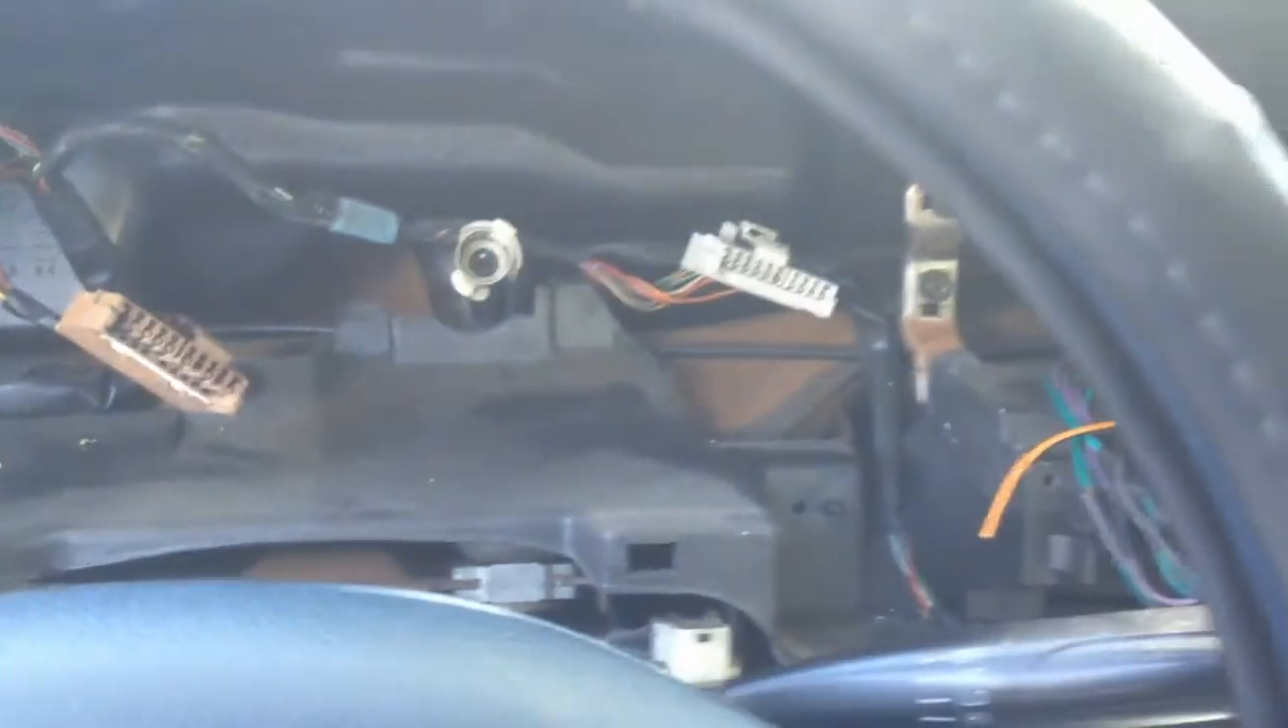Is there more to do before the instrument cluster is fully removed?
No.